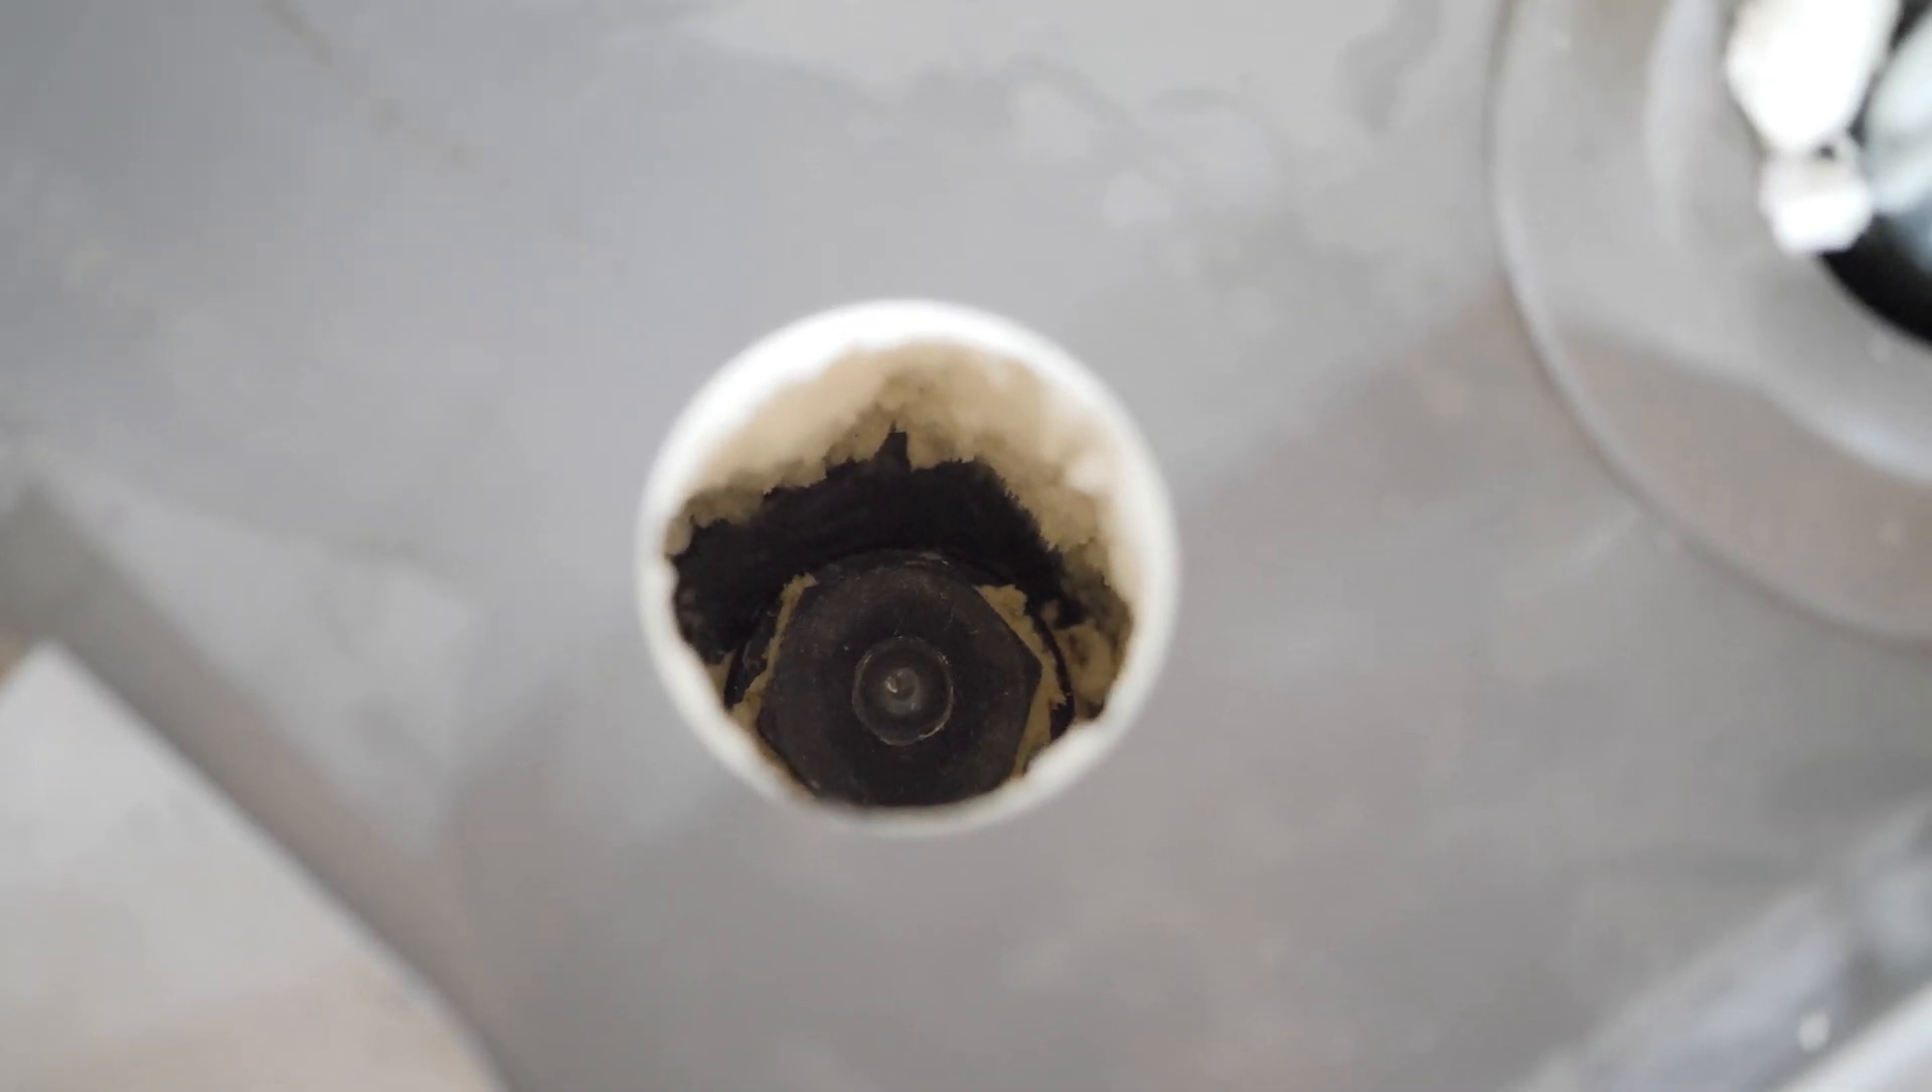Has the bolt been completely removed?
No.